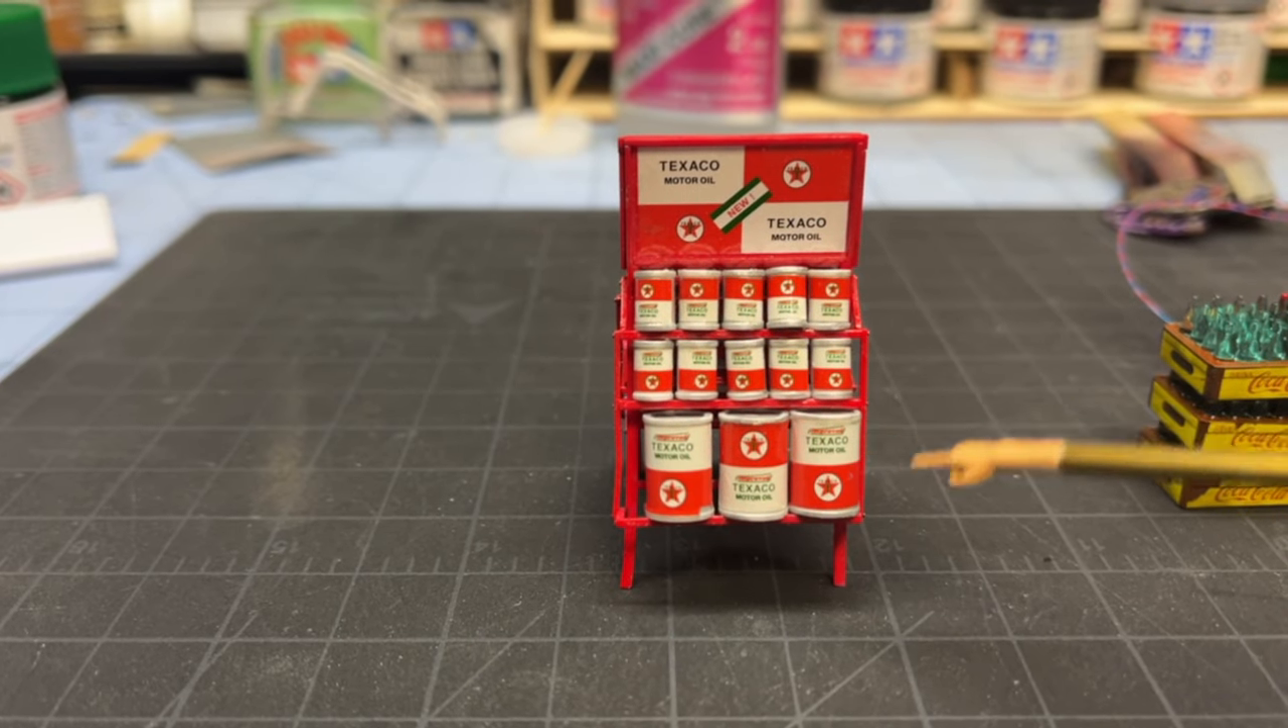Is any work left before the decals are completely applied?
No.